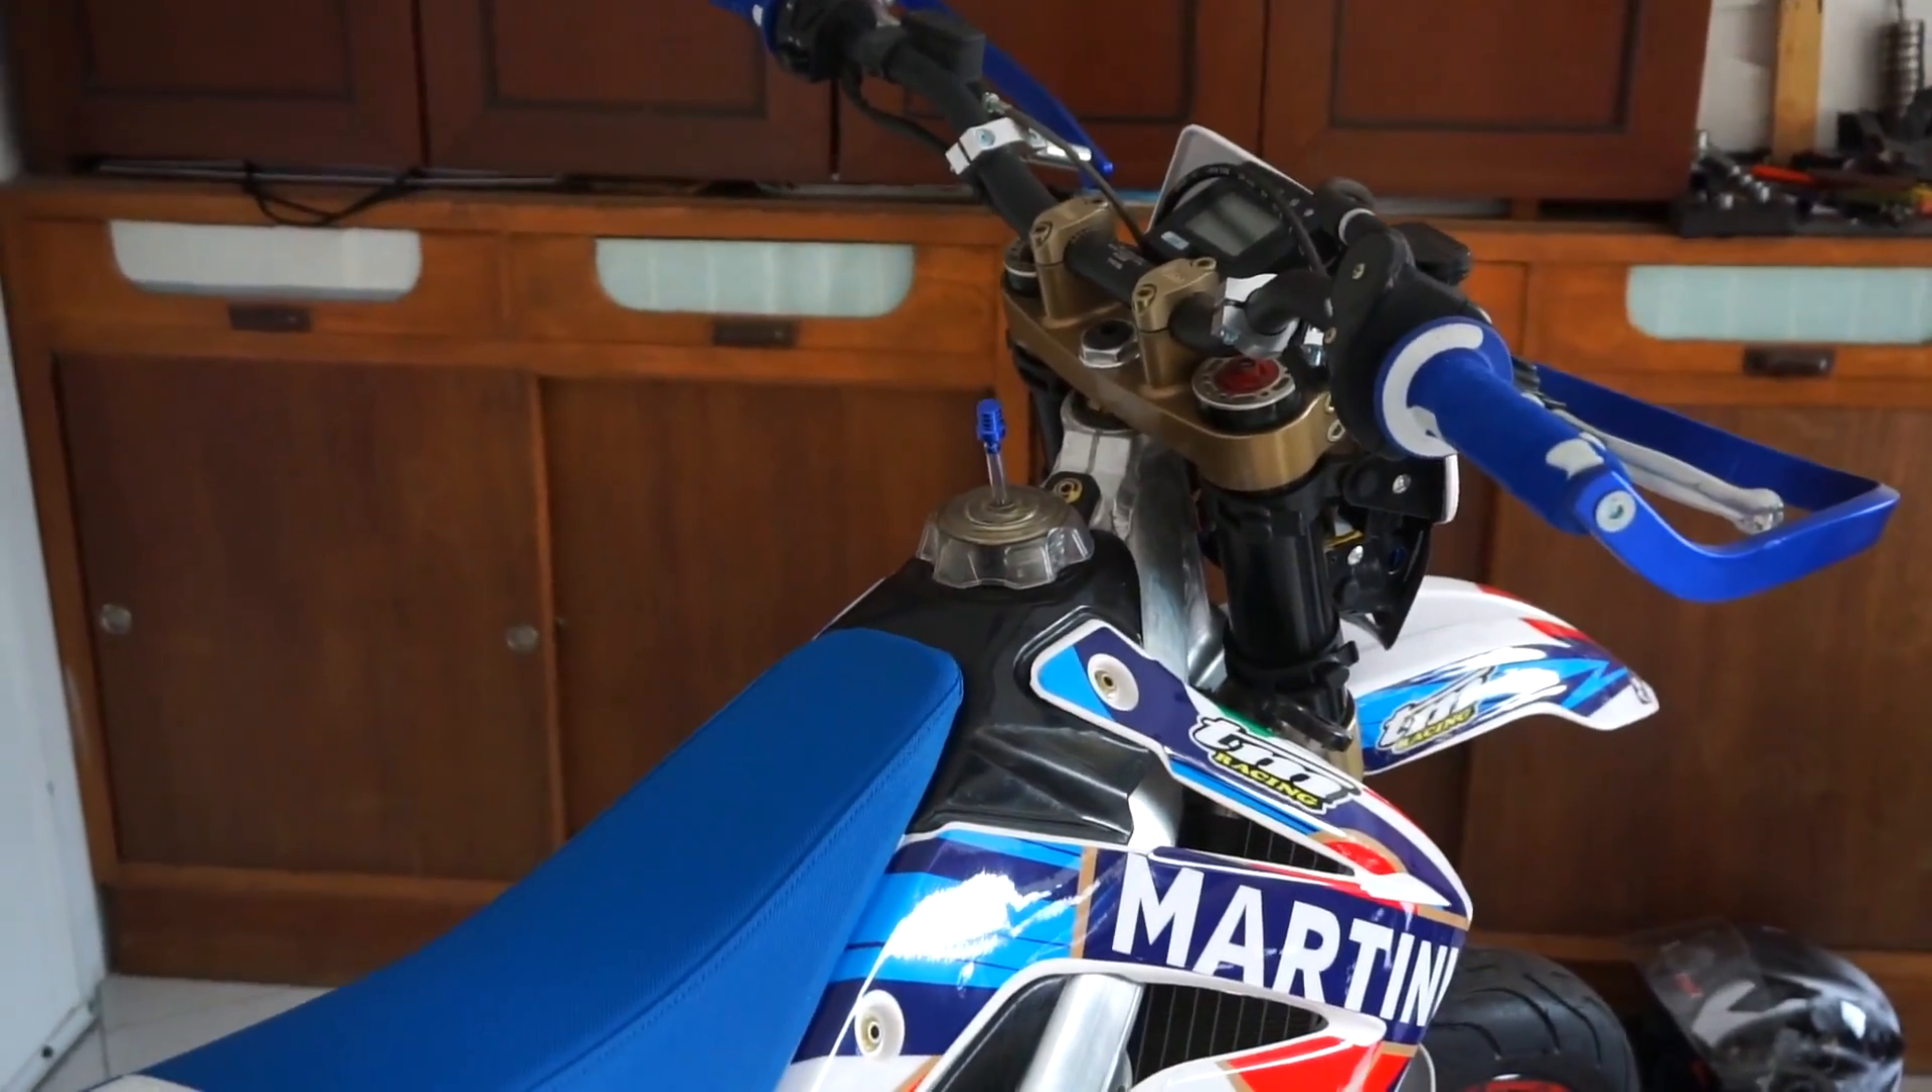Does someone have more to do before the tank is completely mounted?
No.